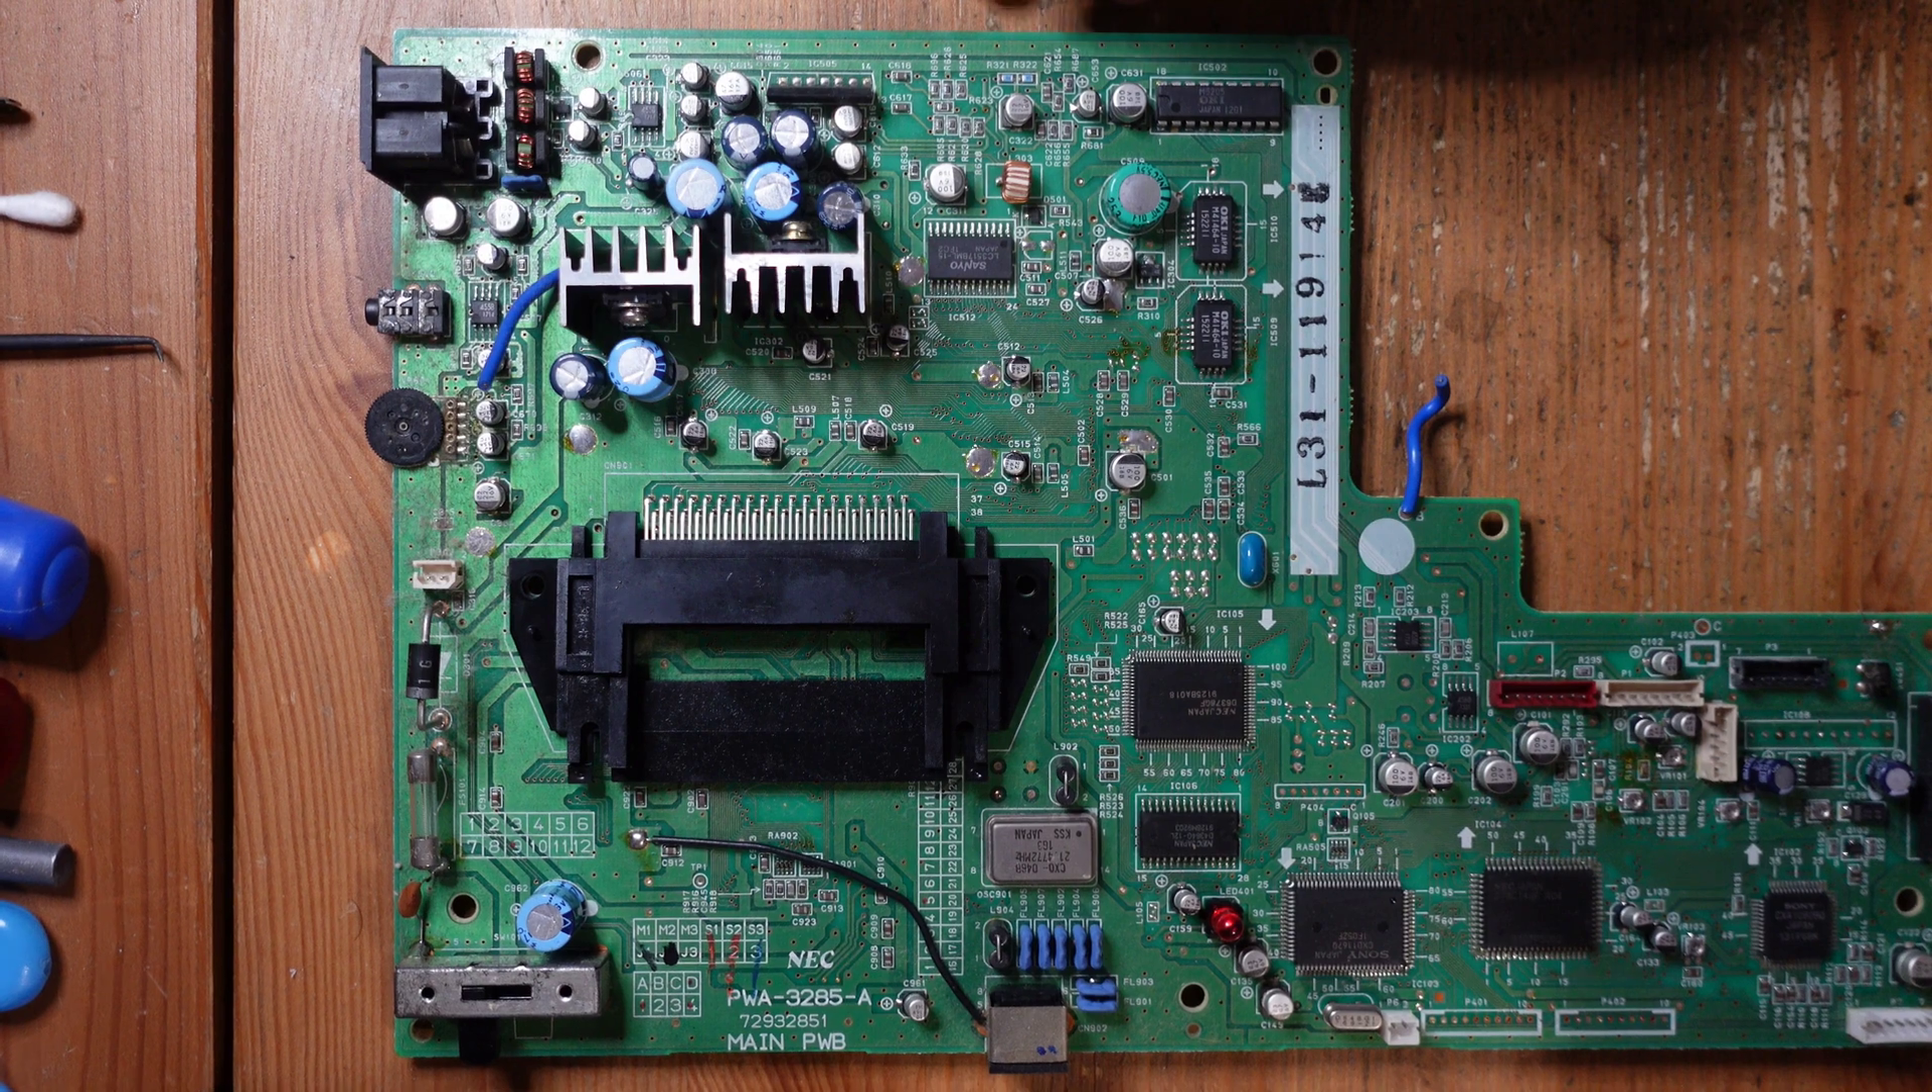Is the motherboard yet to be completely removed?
No.